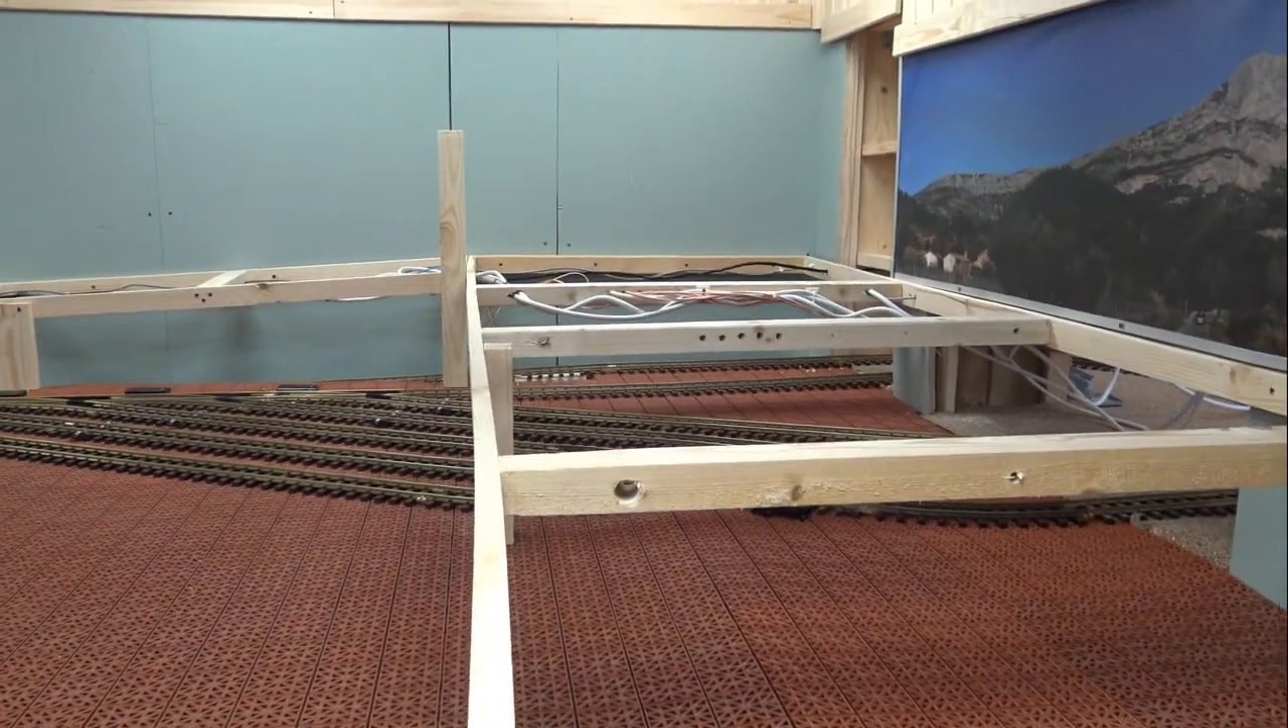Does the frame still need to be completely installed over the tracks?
No.